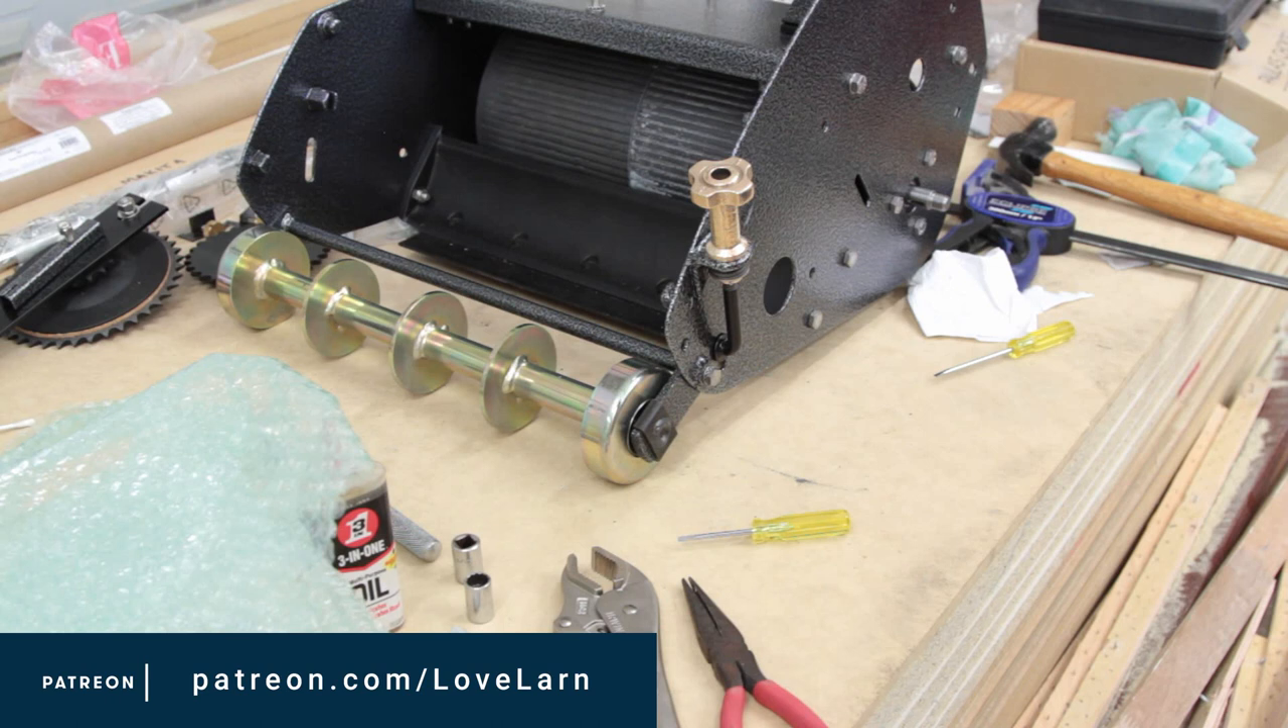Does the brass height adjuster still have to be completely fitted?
No.